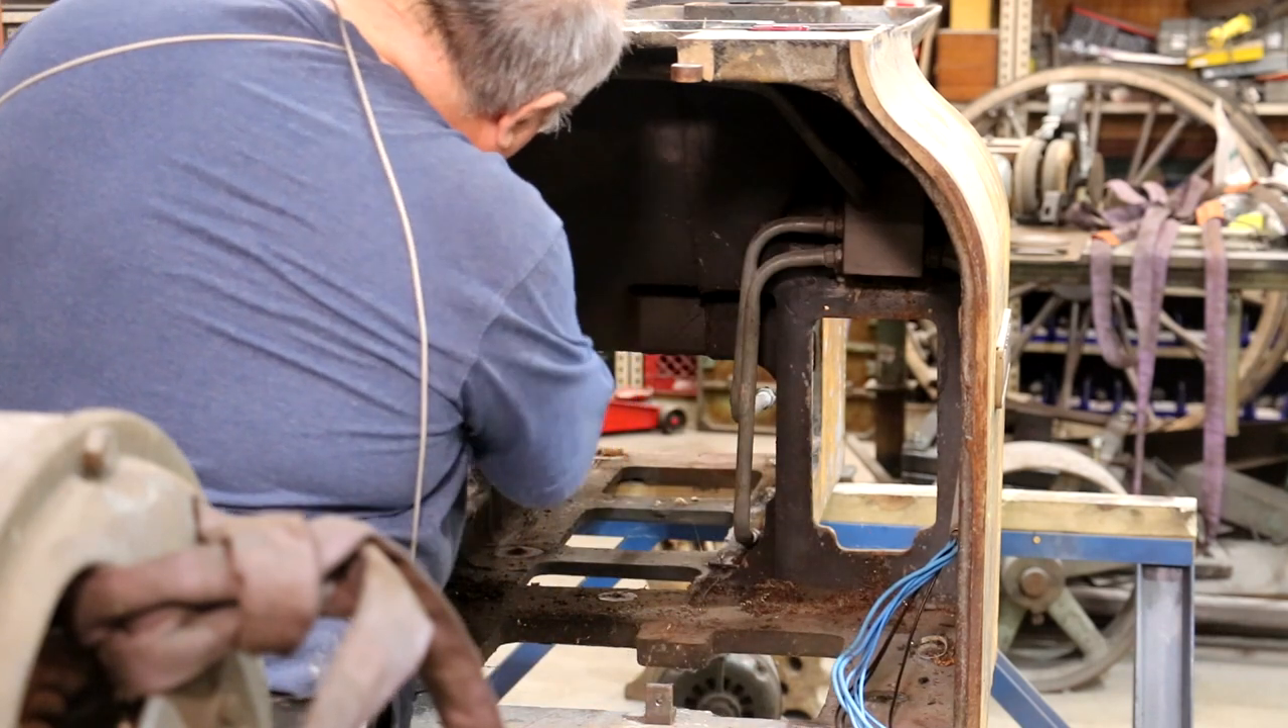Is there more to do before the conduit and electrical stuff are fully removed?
Yes.